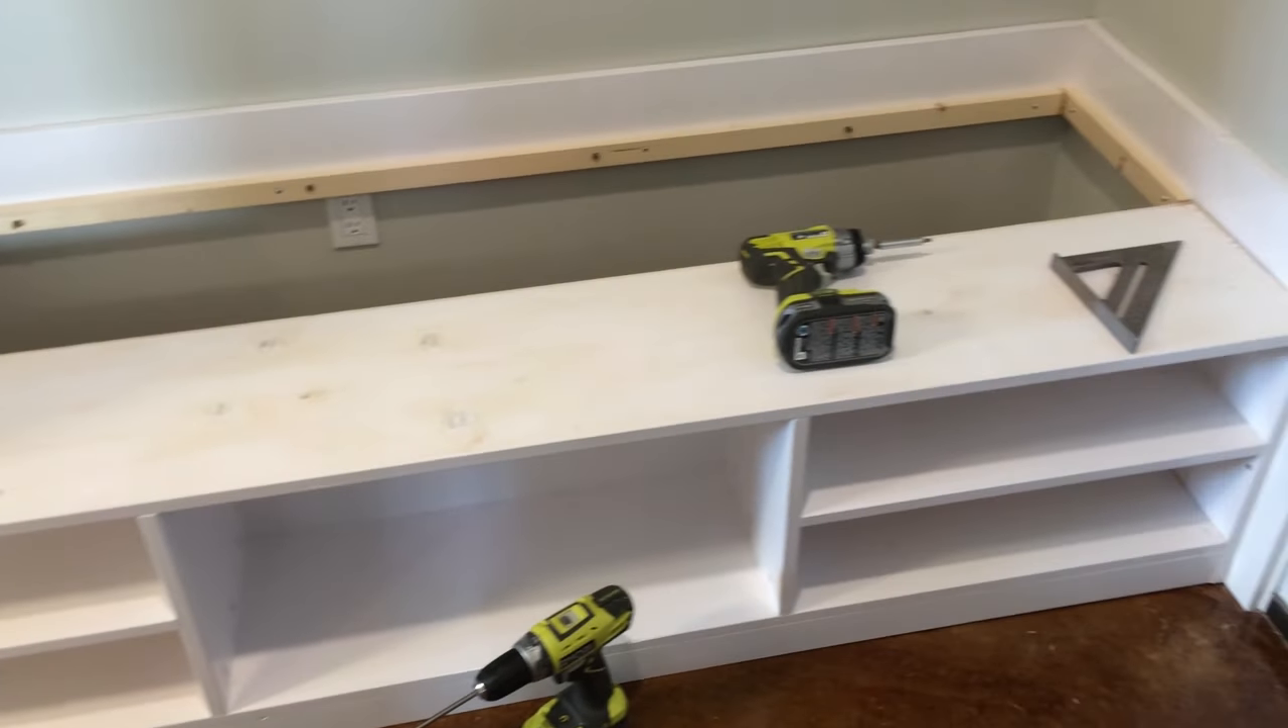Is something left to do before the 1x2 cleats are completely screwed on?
No.